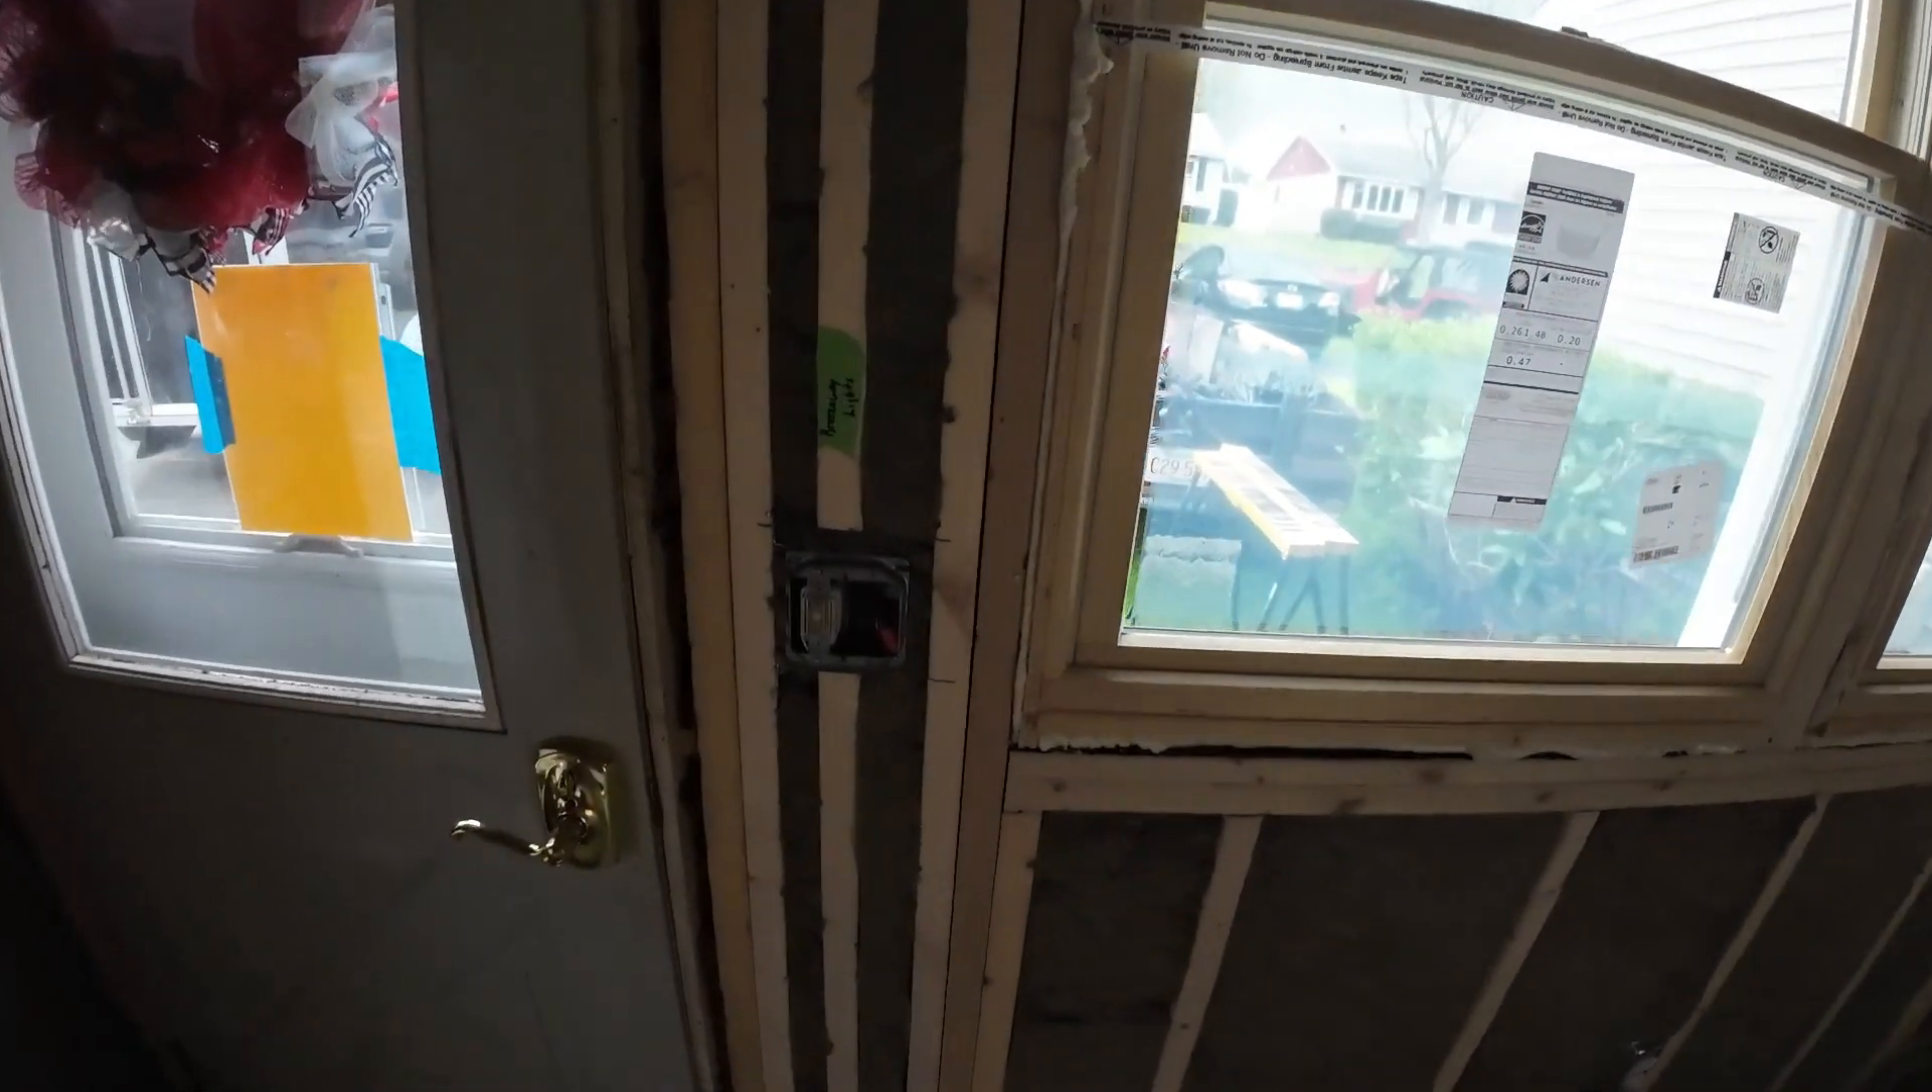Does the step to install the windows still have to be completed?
No.